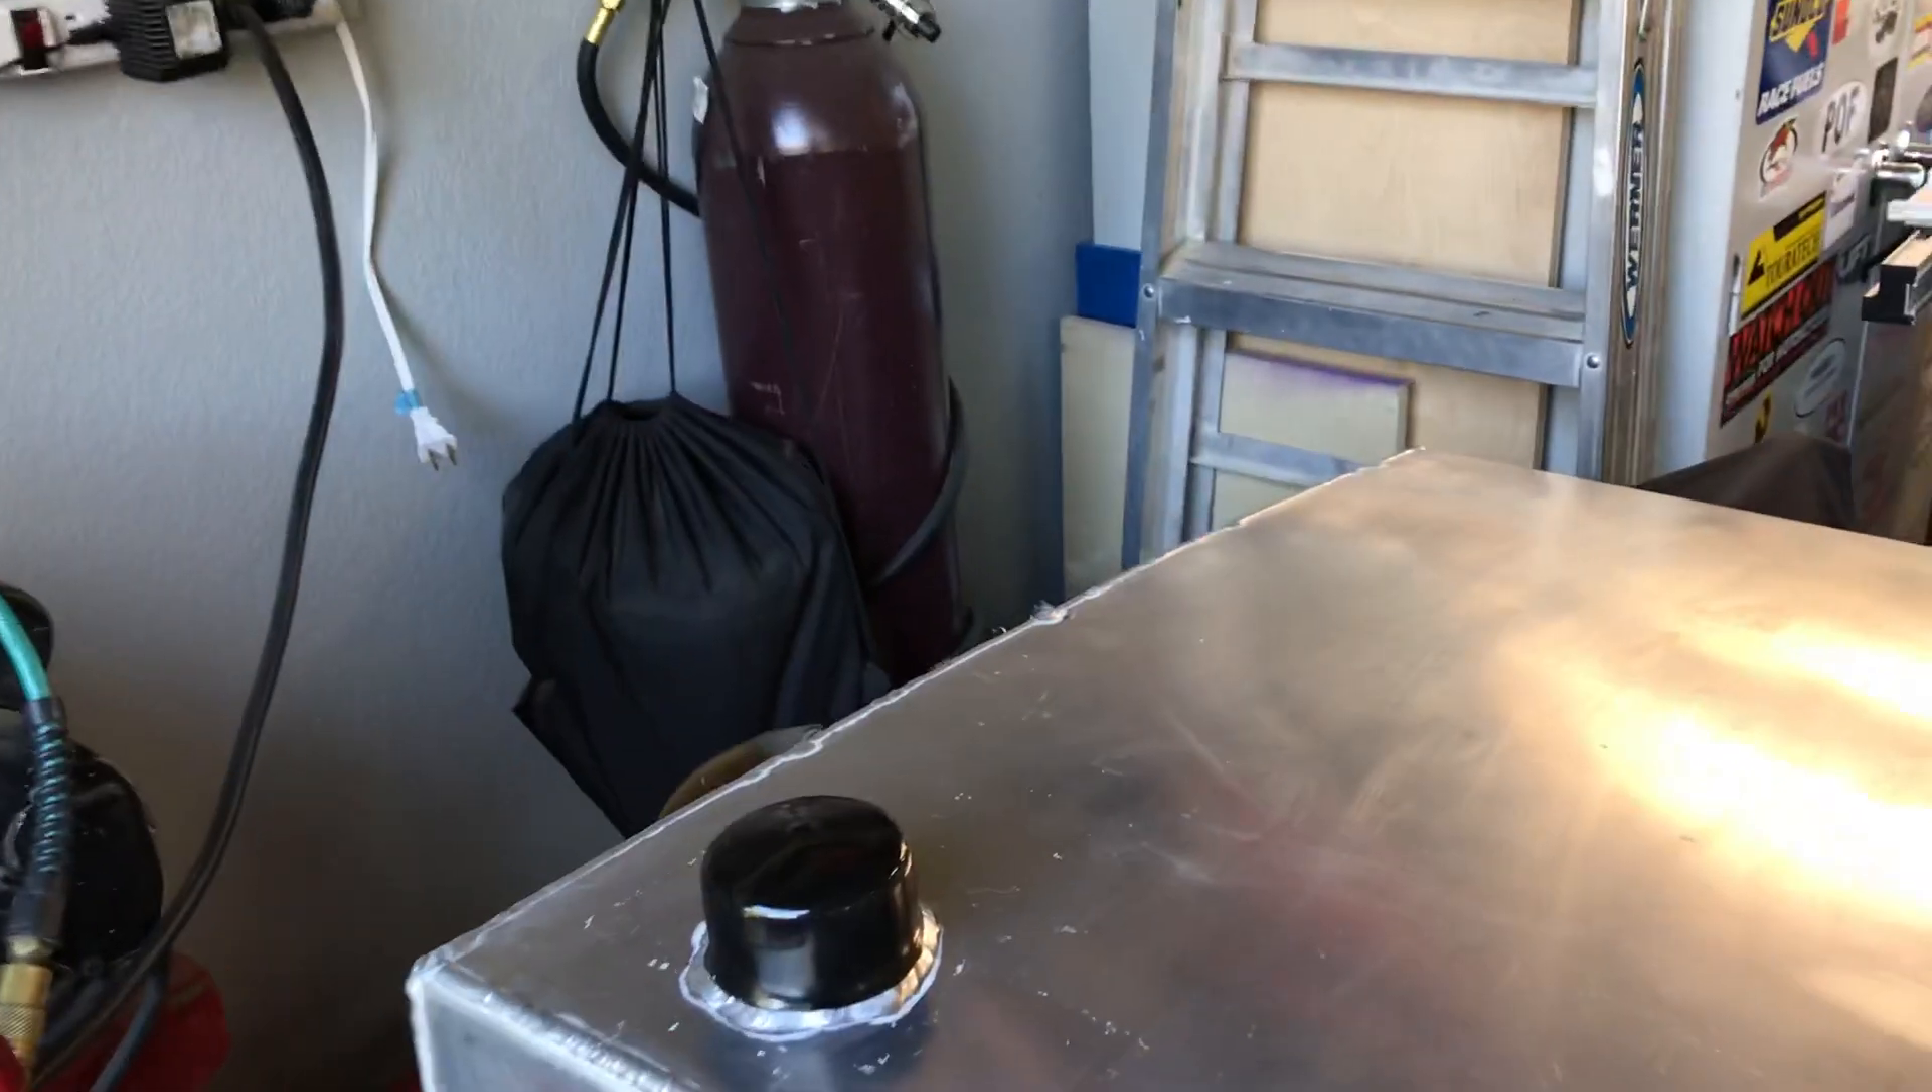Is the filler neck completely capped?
Yes.